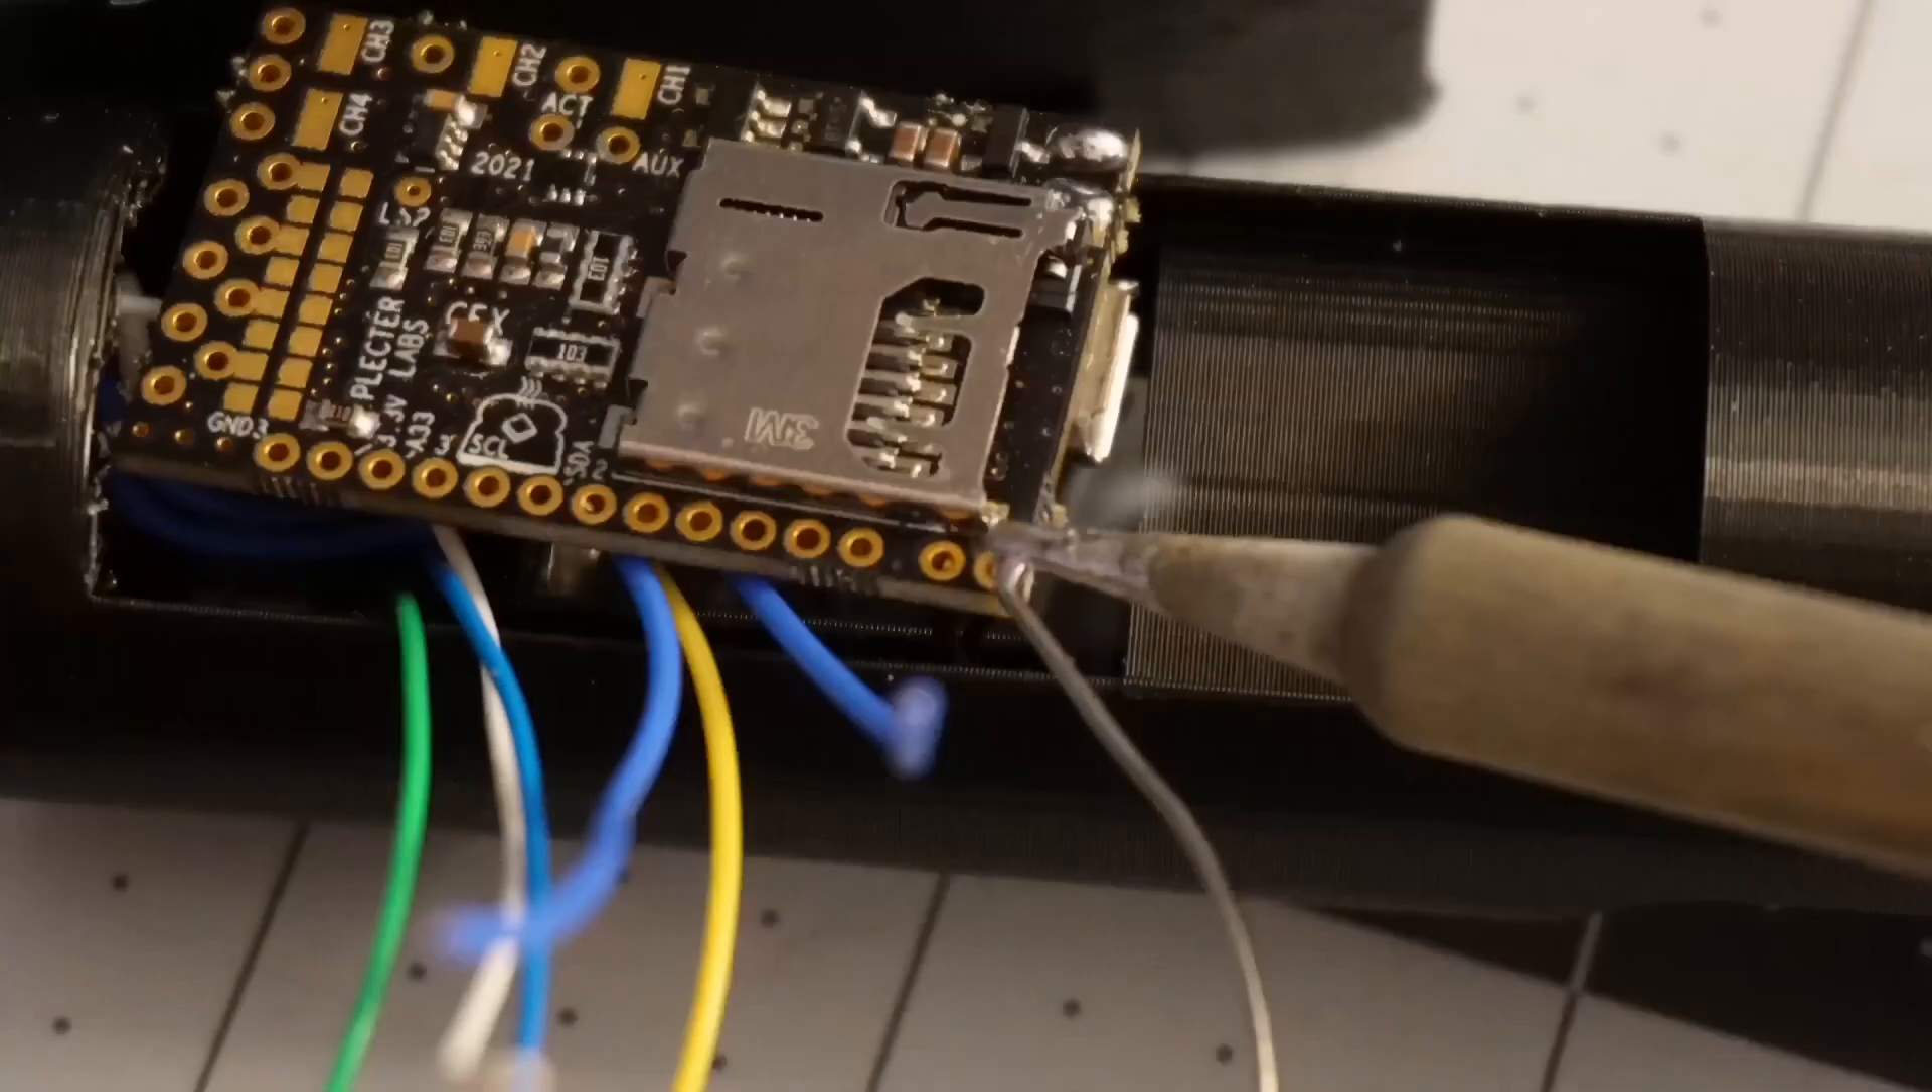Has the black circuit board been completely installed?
No.